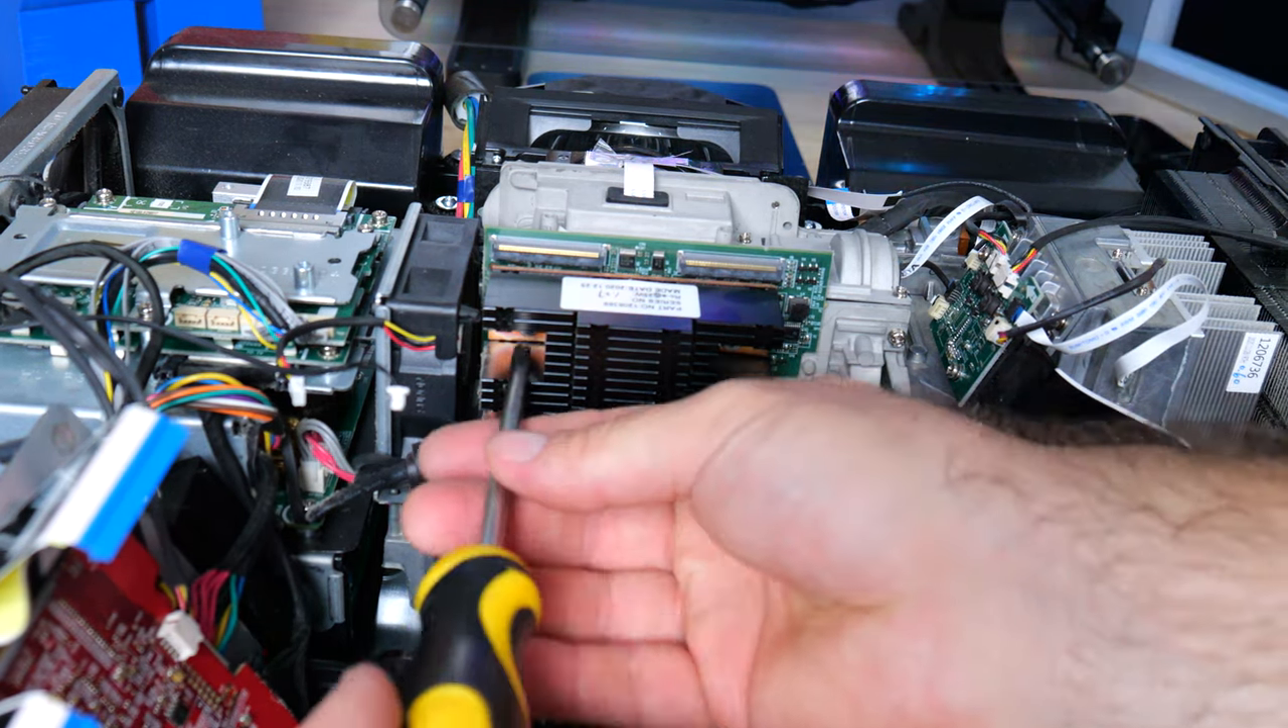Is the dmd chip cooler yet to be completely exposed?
No.